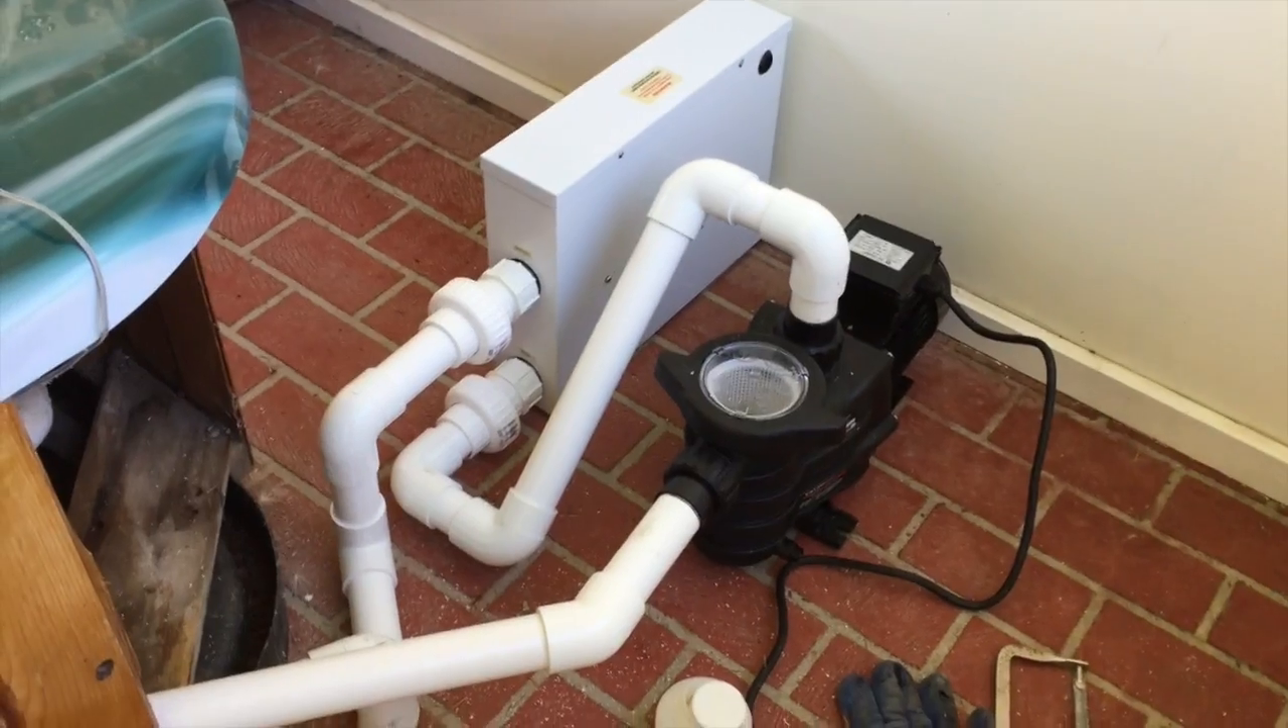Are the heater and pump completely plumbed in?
Yes.